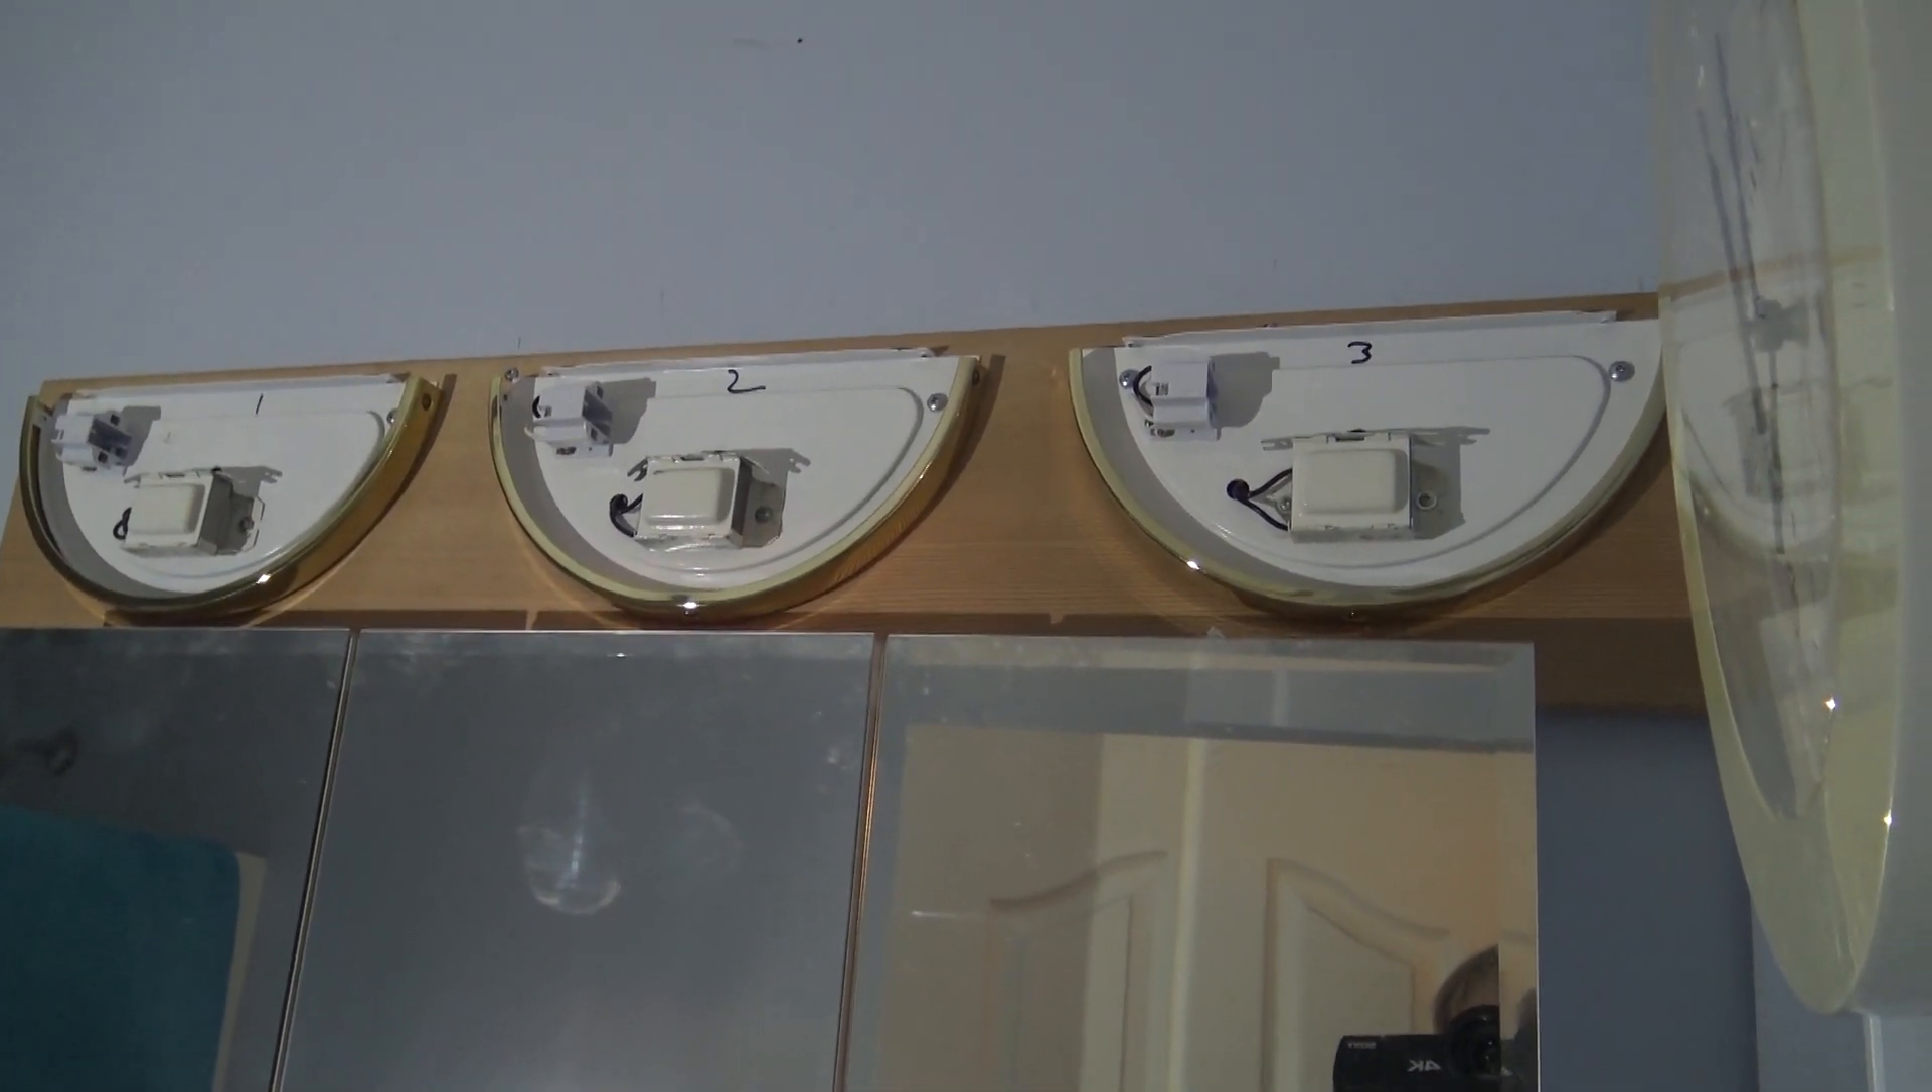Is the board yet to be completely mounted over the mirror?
No.